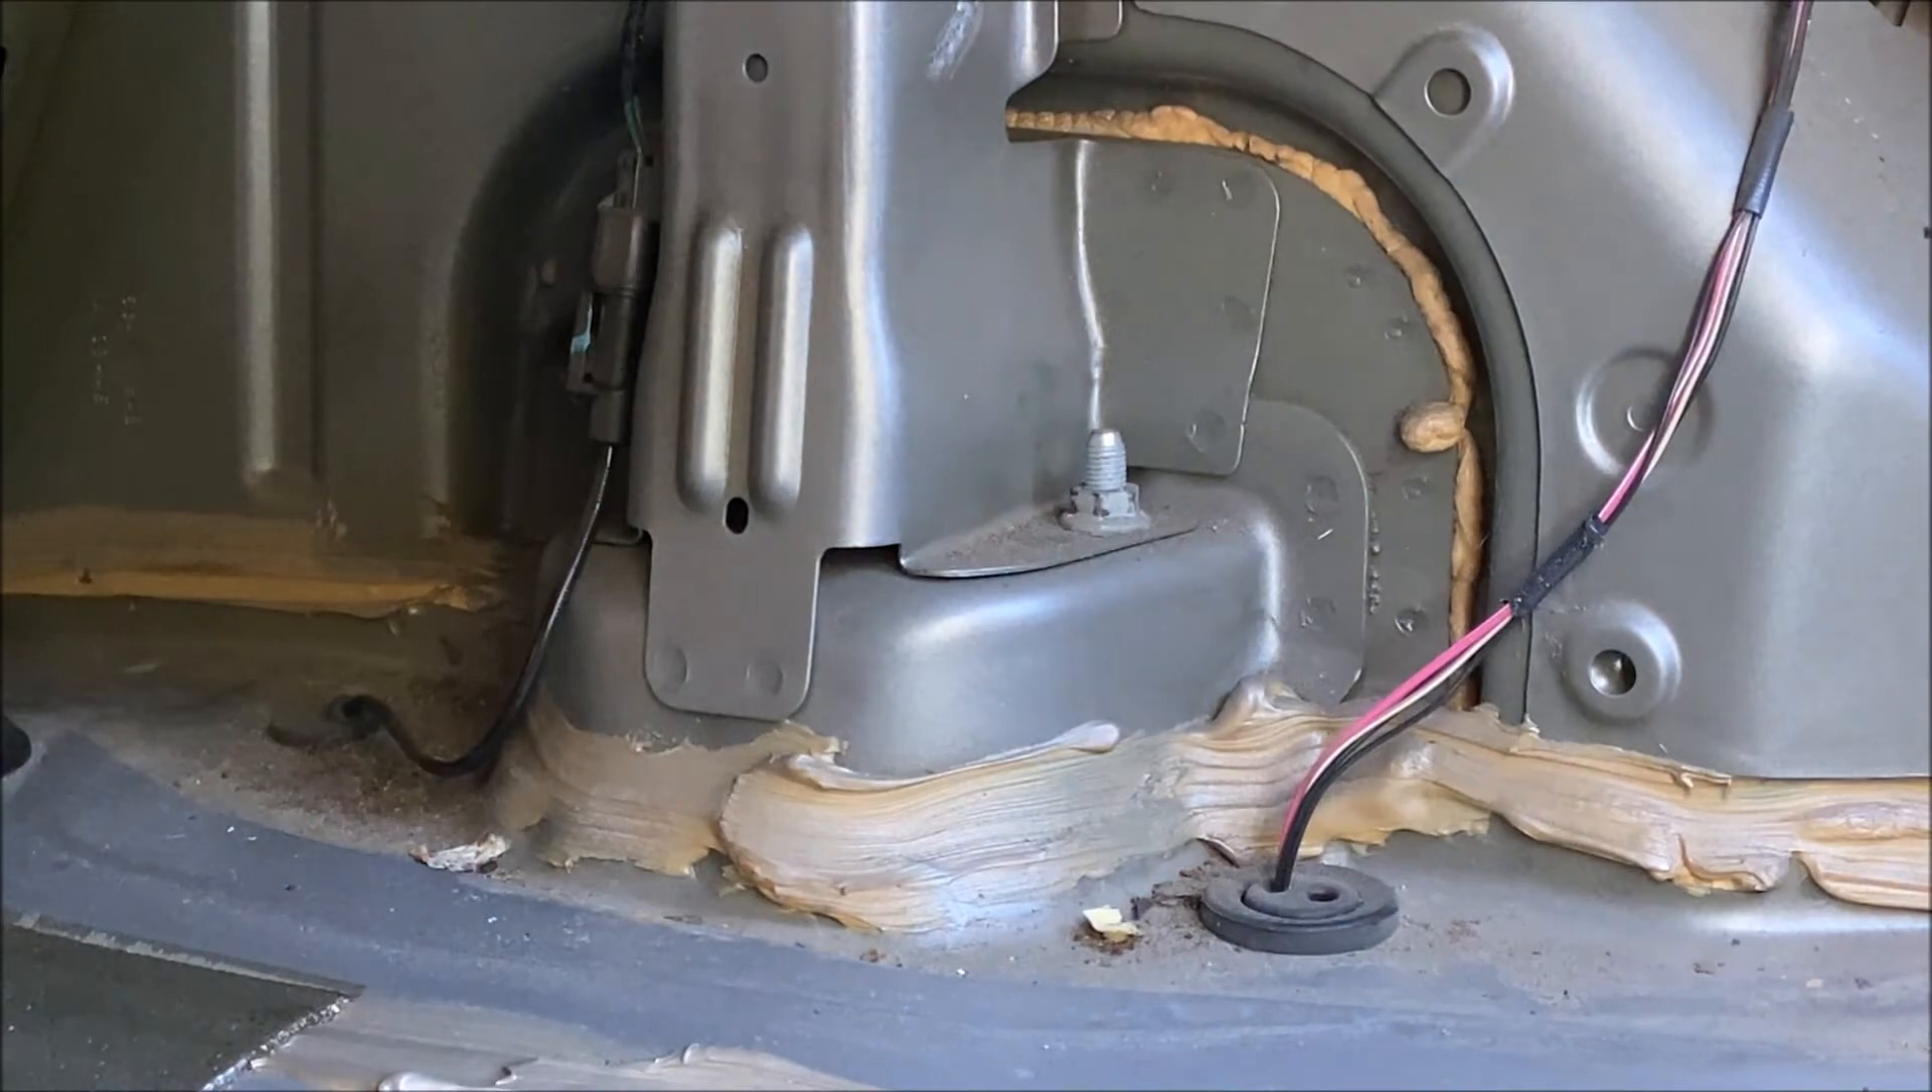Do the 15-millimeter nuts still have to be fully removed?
Yes.